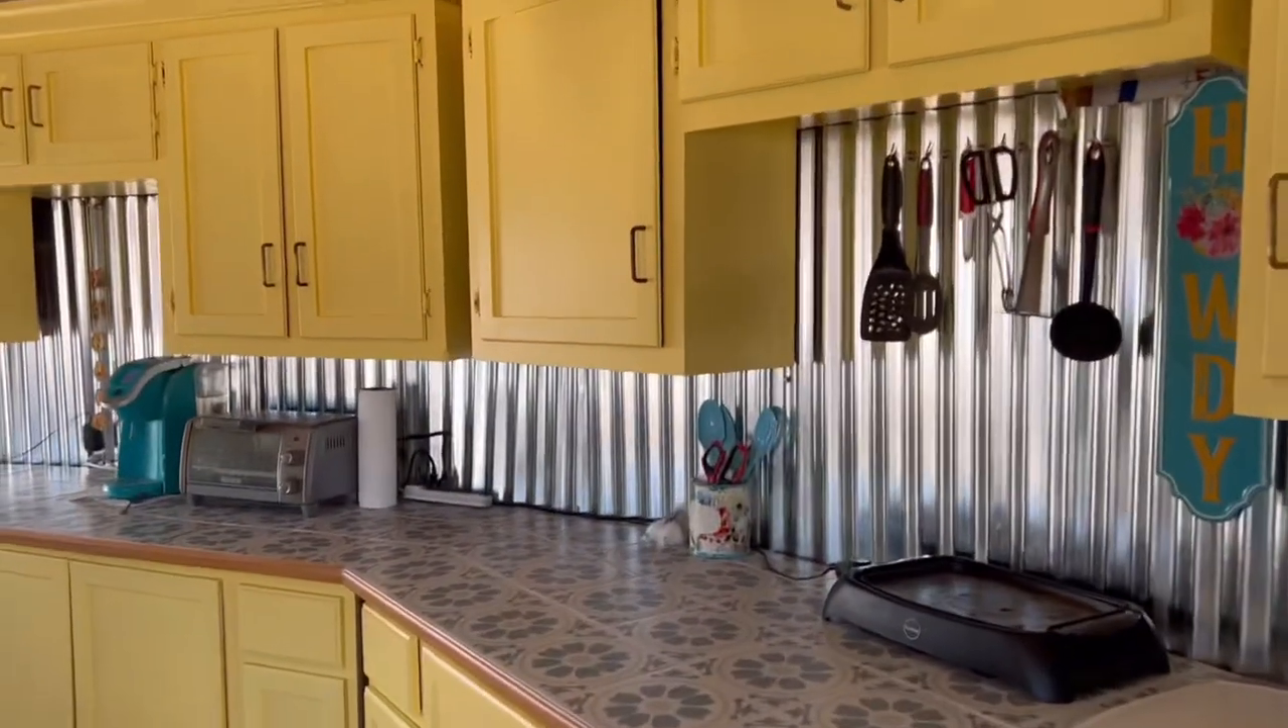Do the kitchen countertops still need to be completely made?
No.